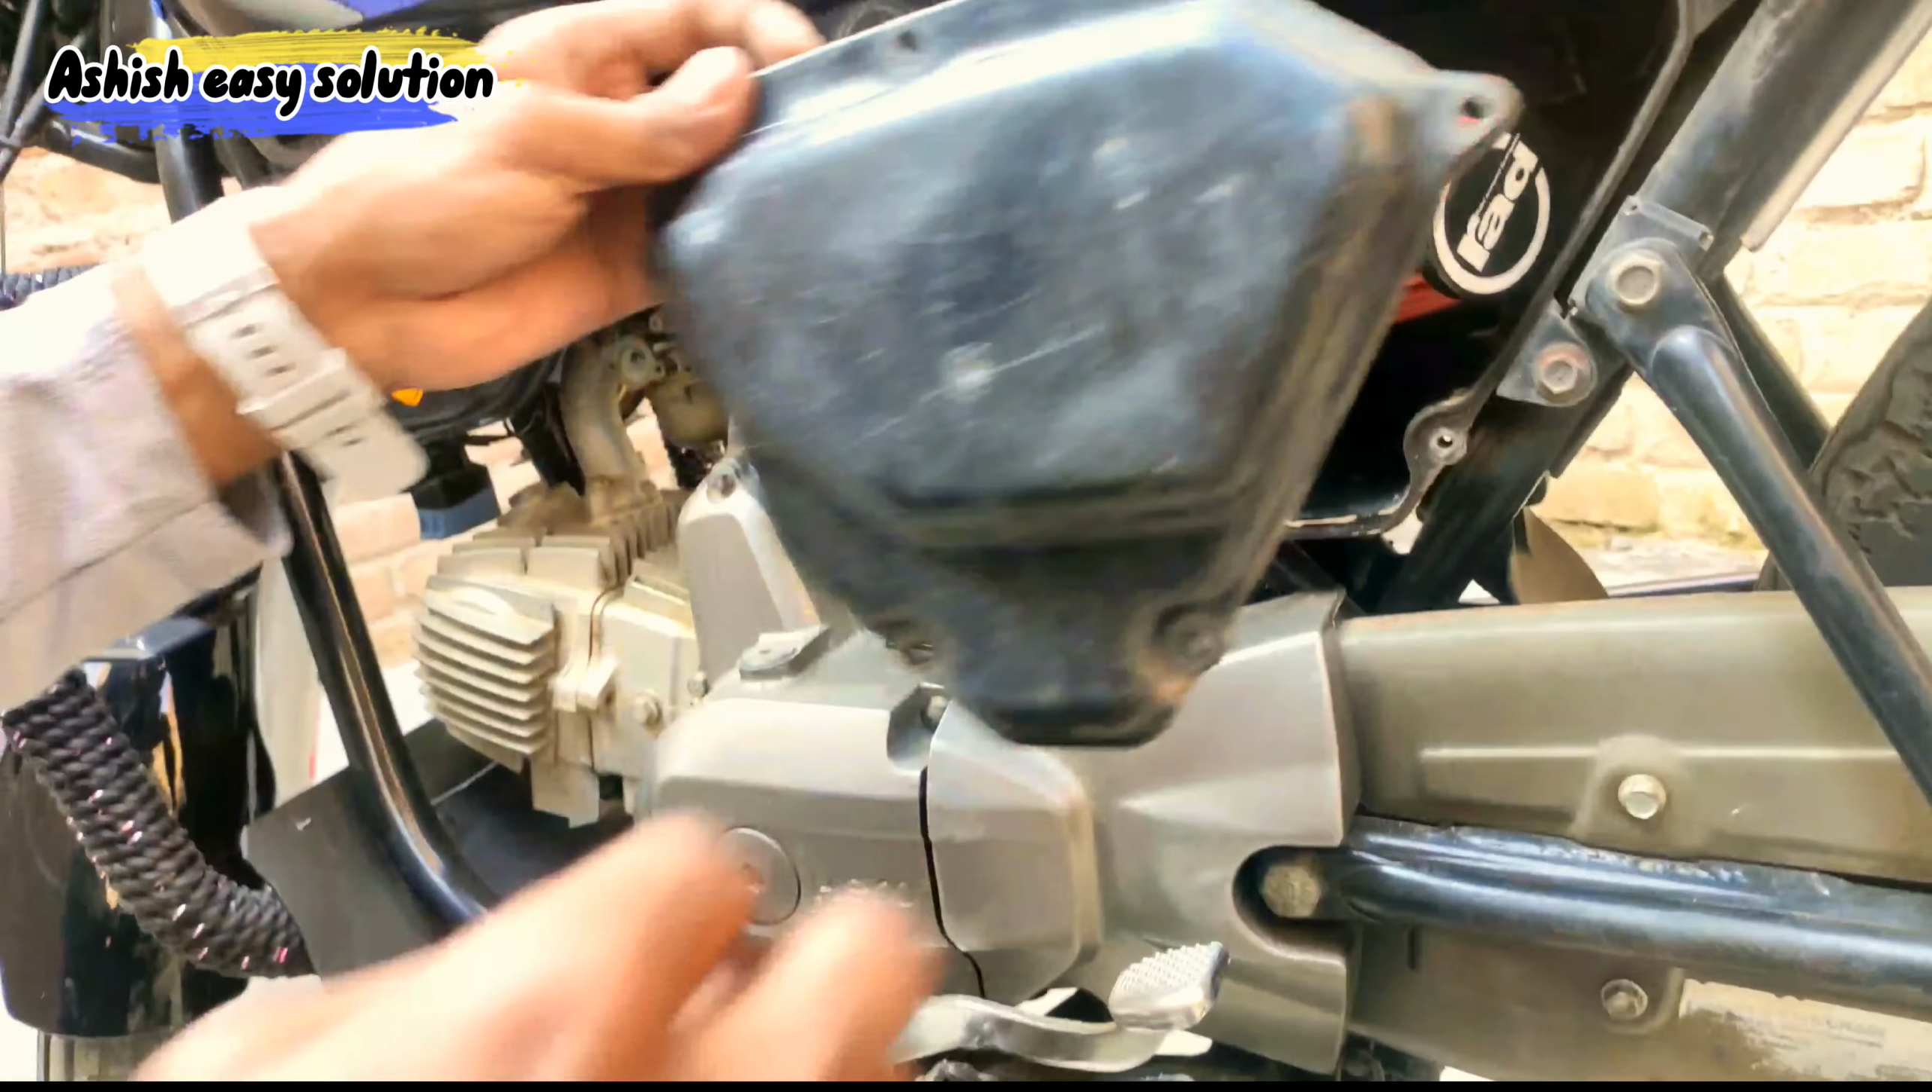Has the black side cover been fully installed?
No.